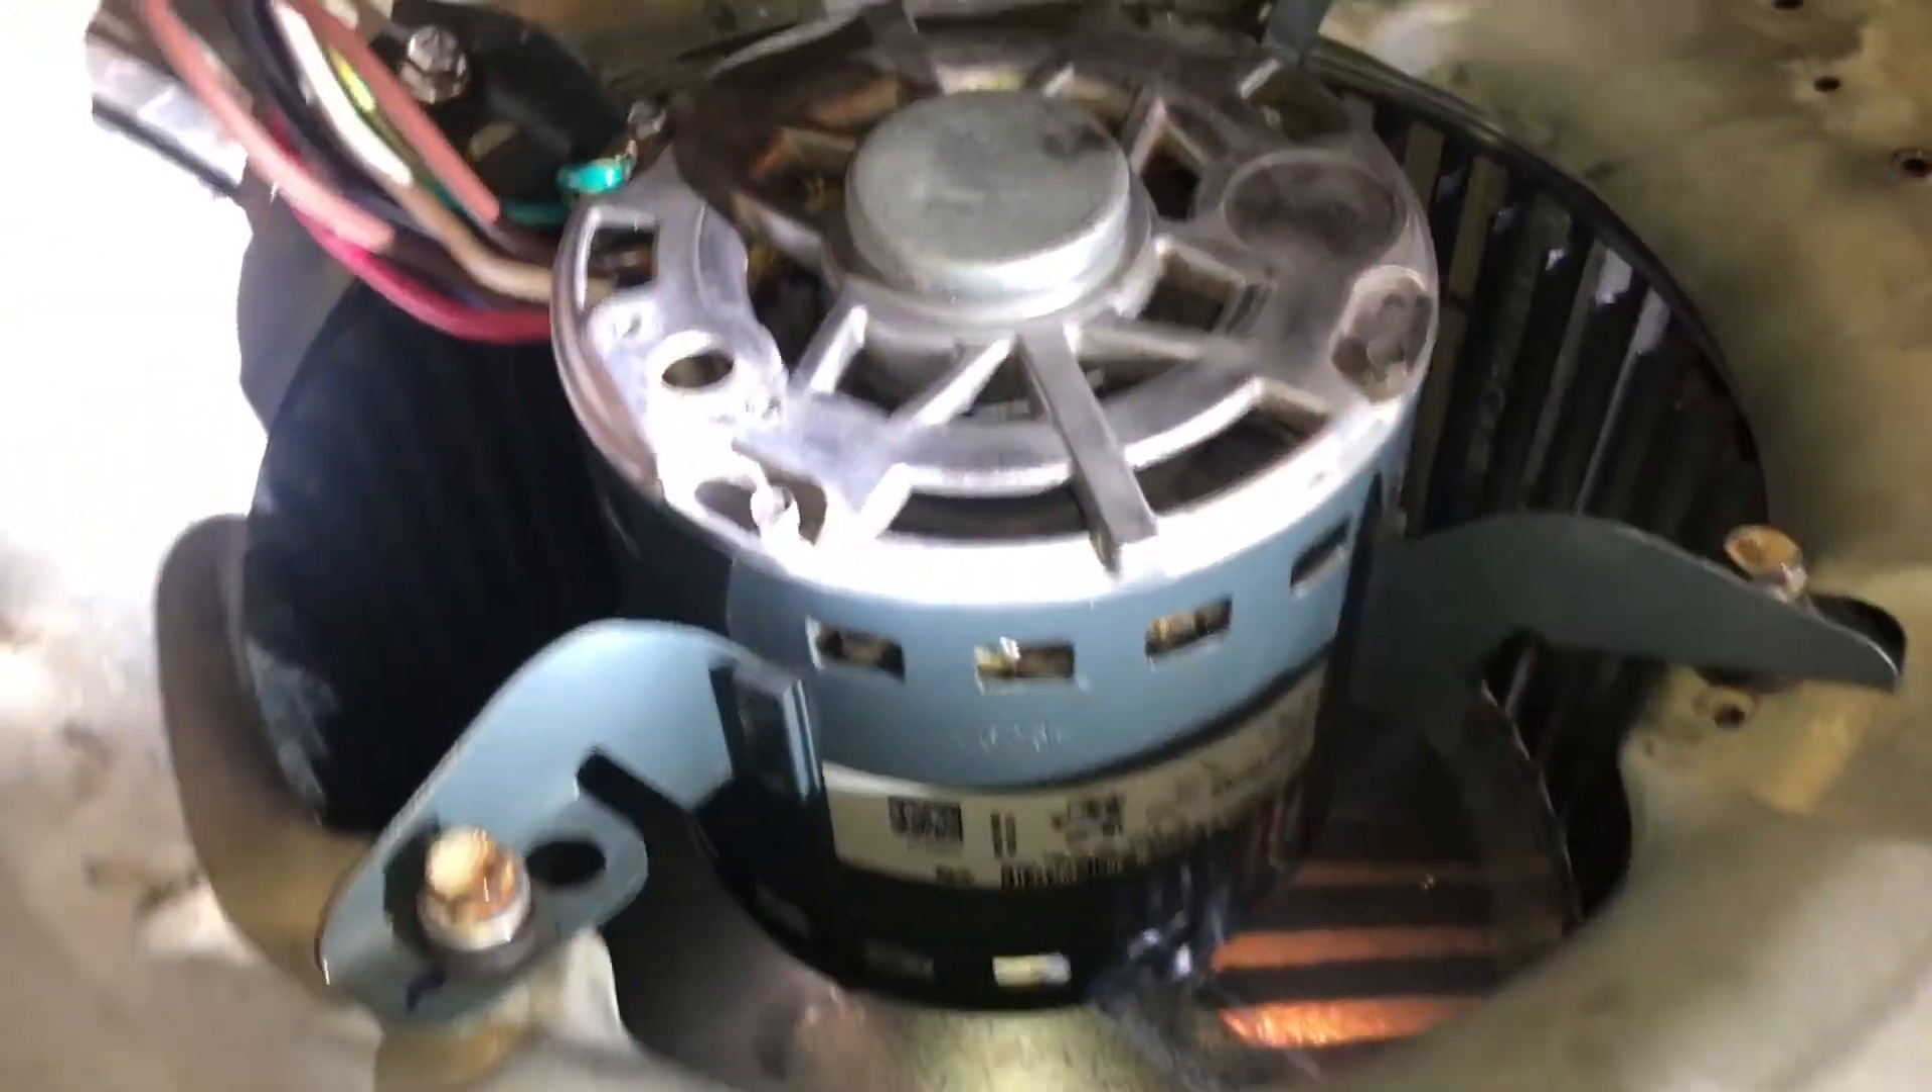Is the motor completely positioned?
Yes.